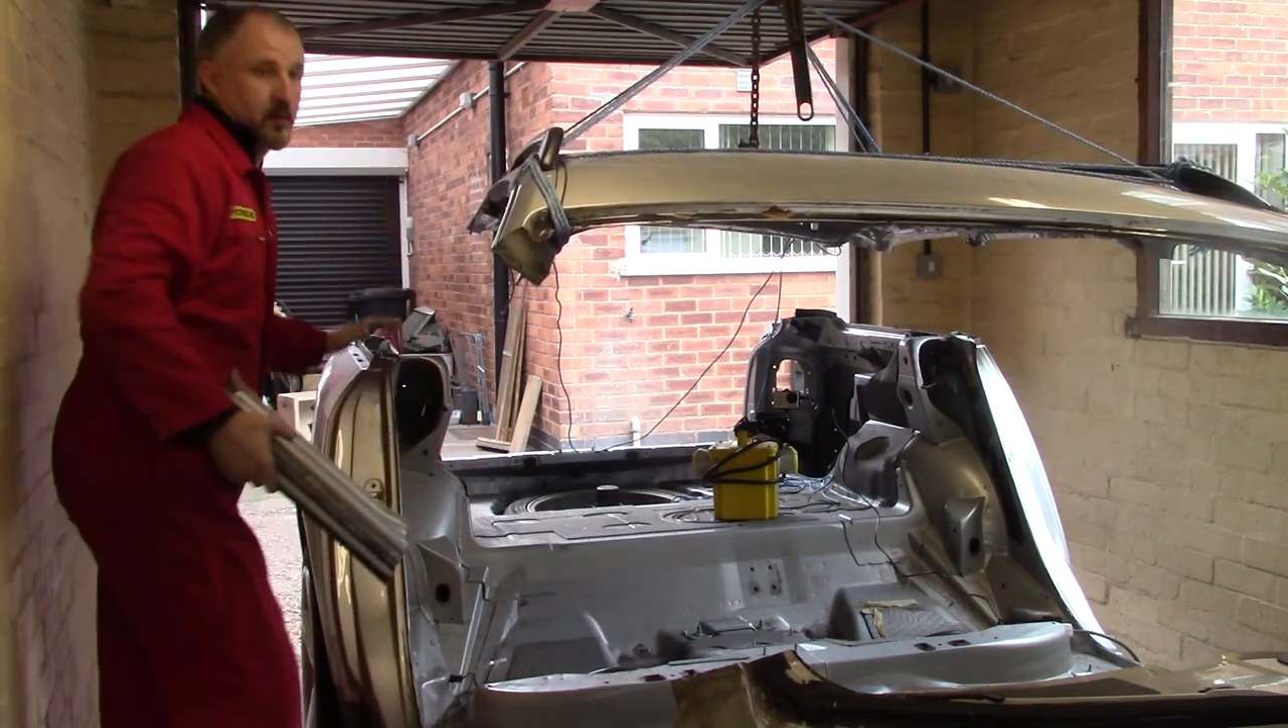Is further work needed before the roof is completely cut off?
No.